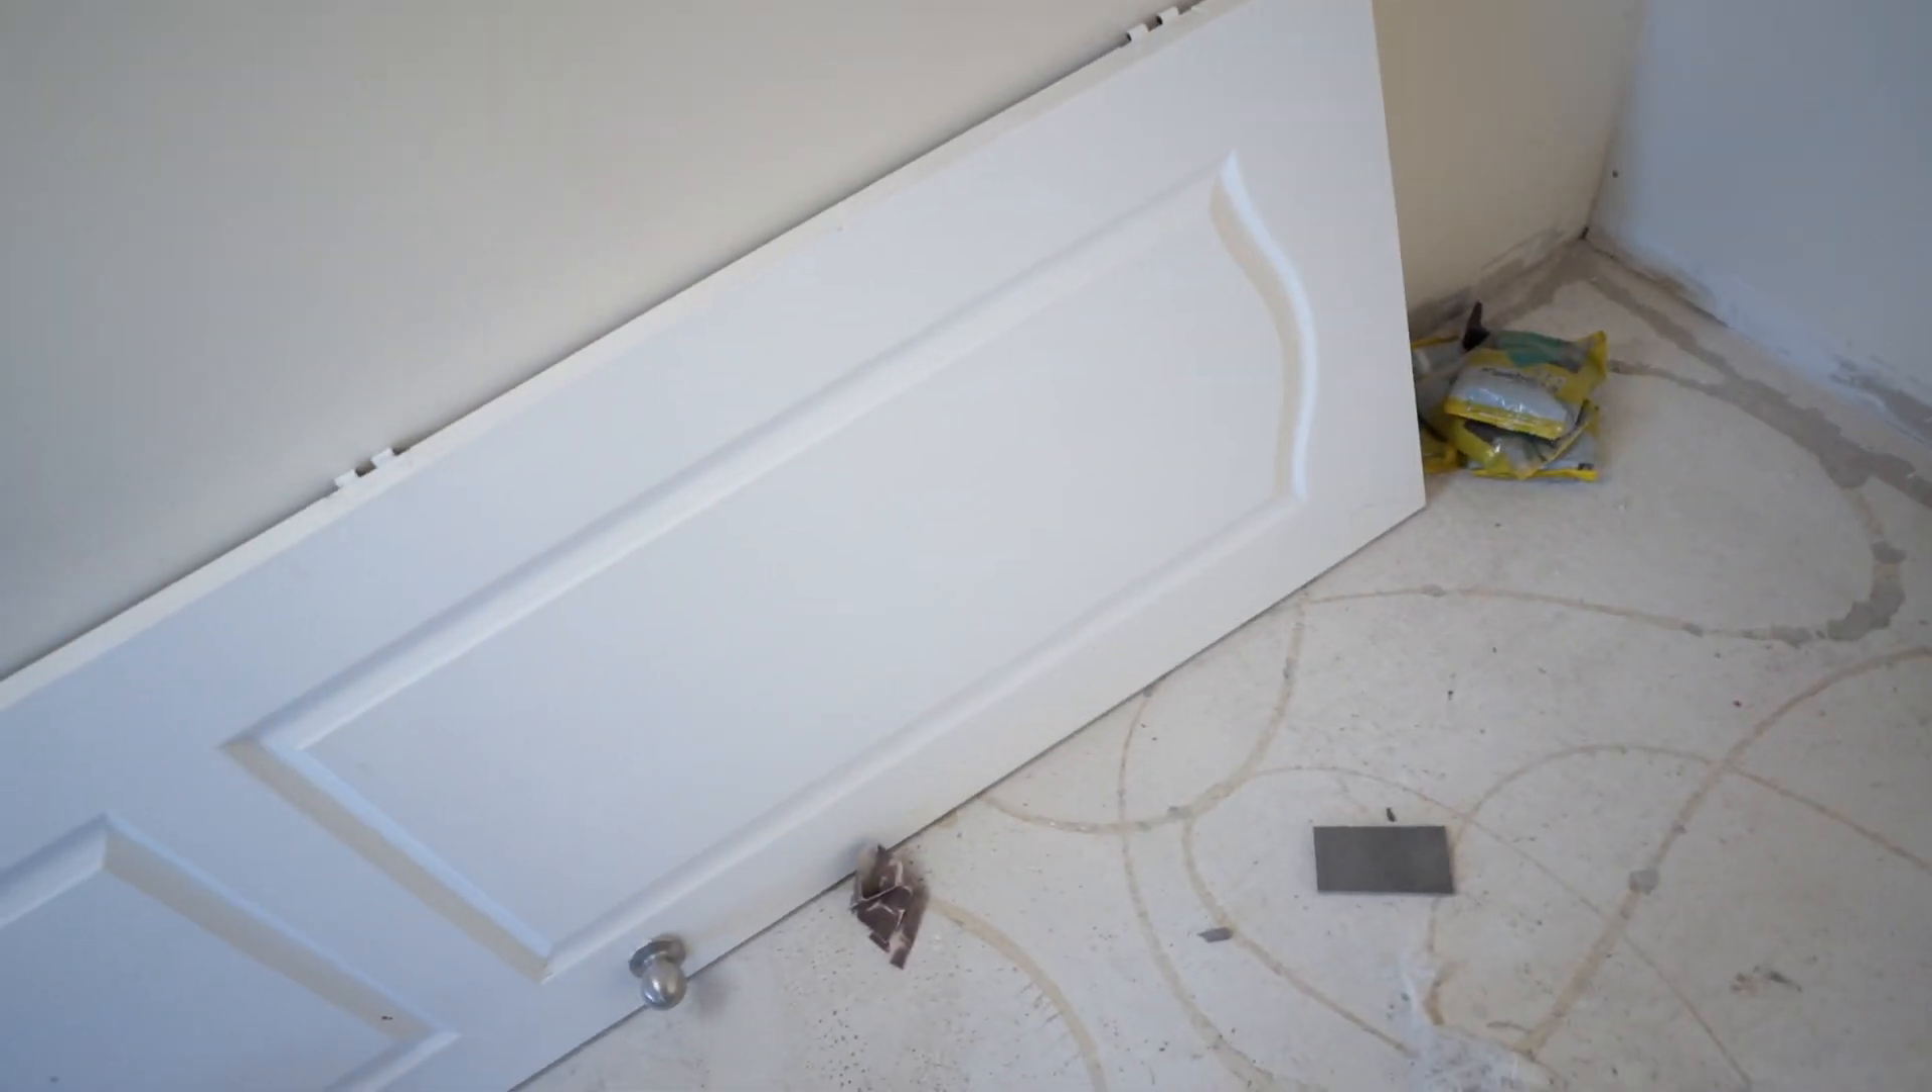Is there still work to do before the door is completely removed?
No.